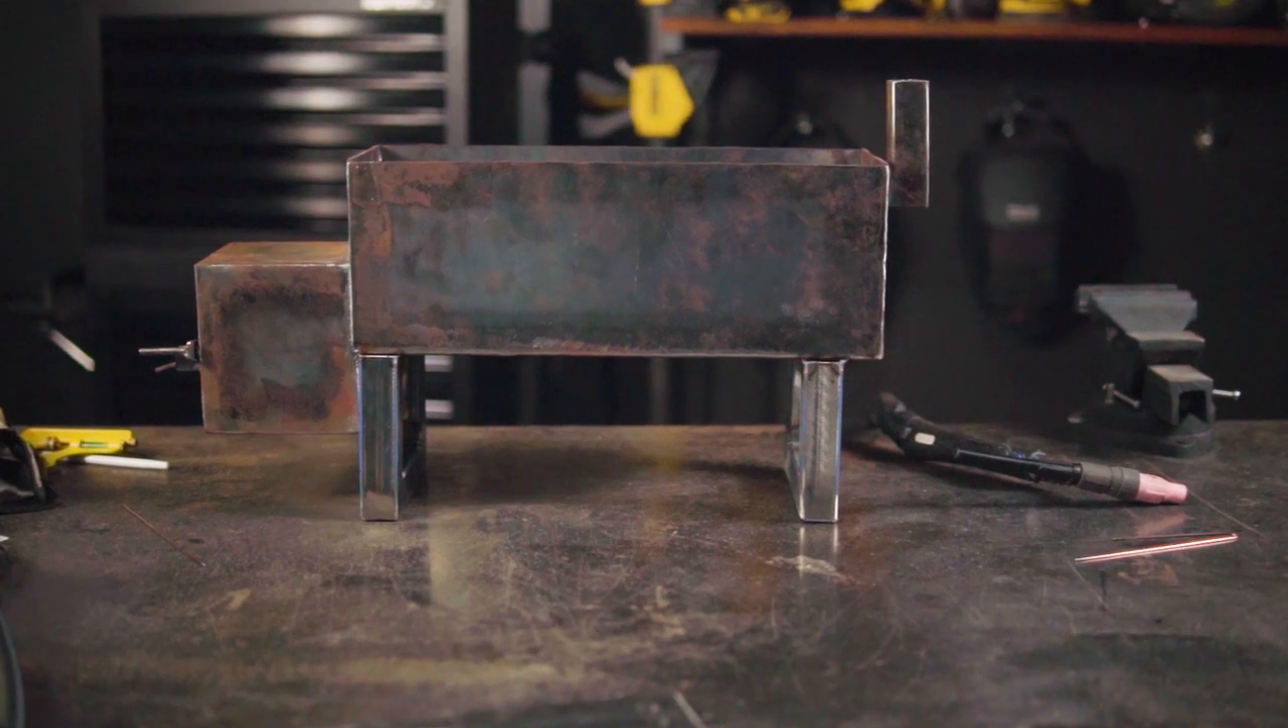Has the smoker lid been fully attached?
No.